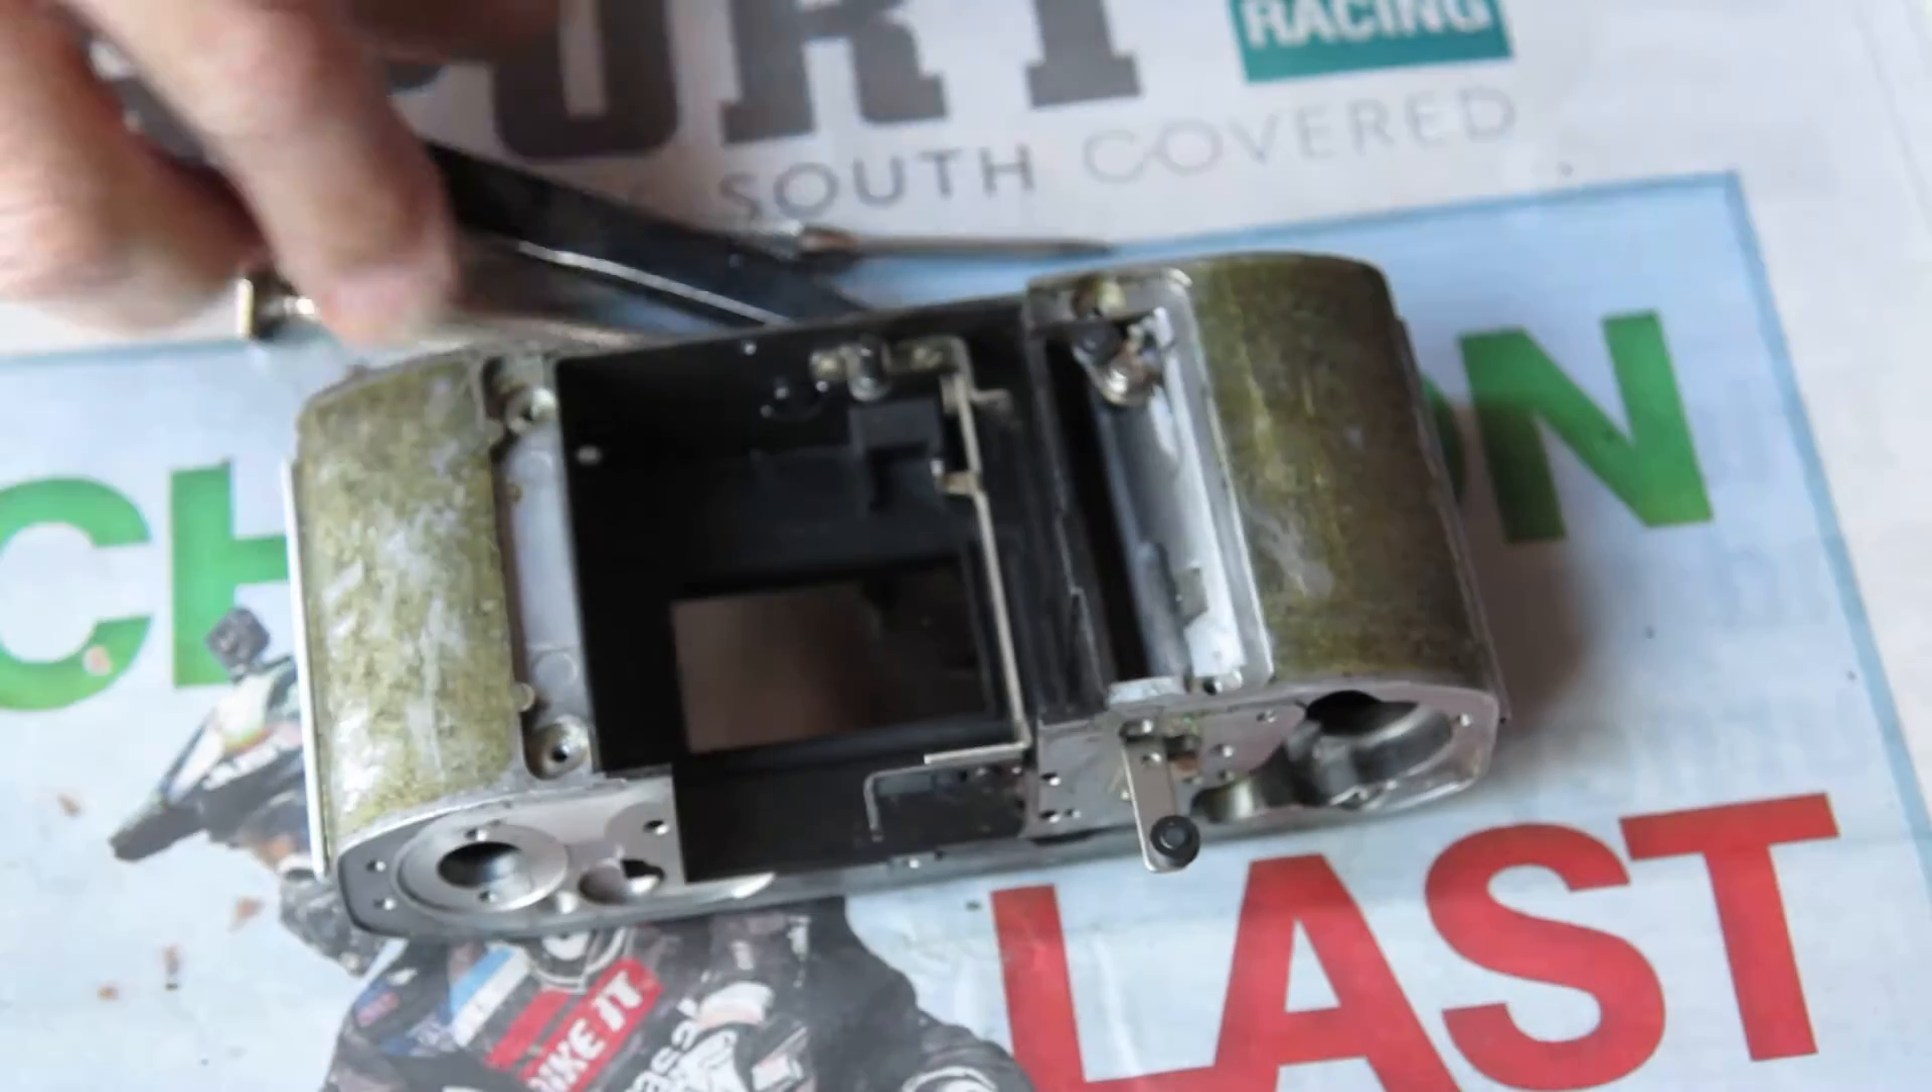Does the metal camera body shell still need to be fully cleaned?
Yes.